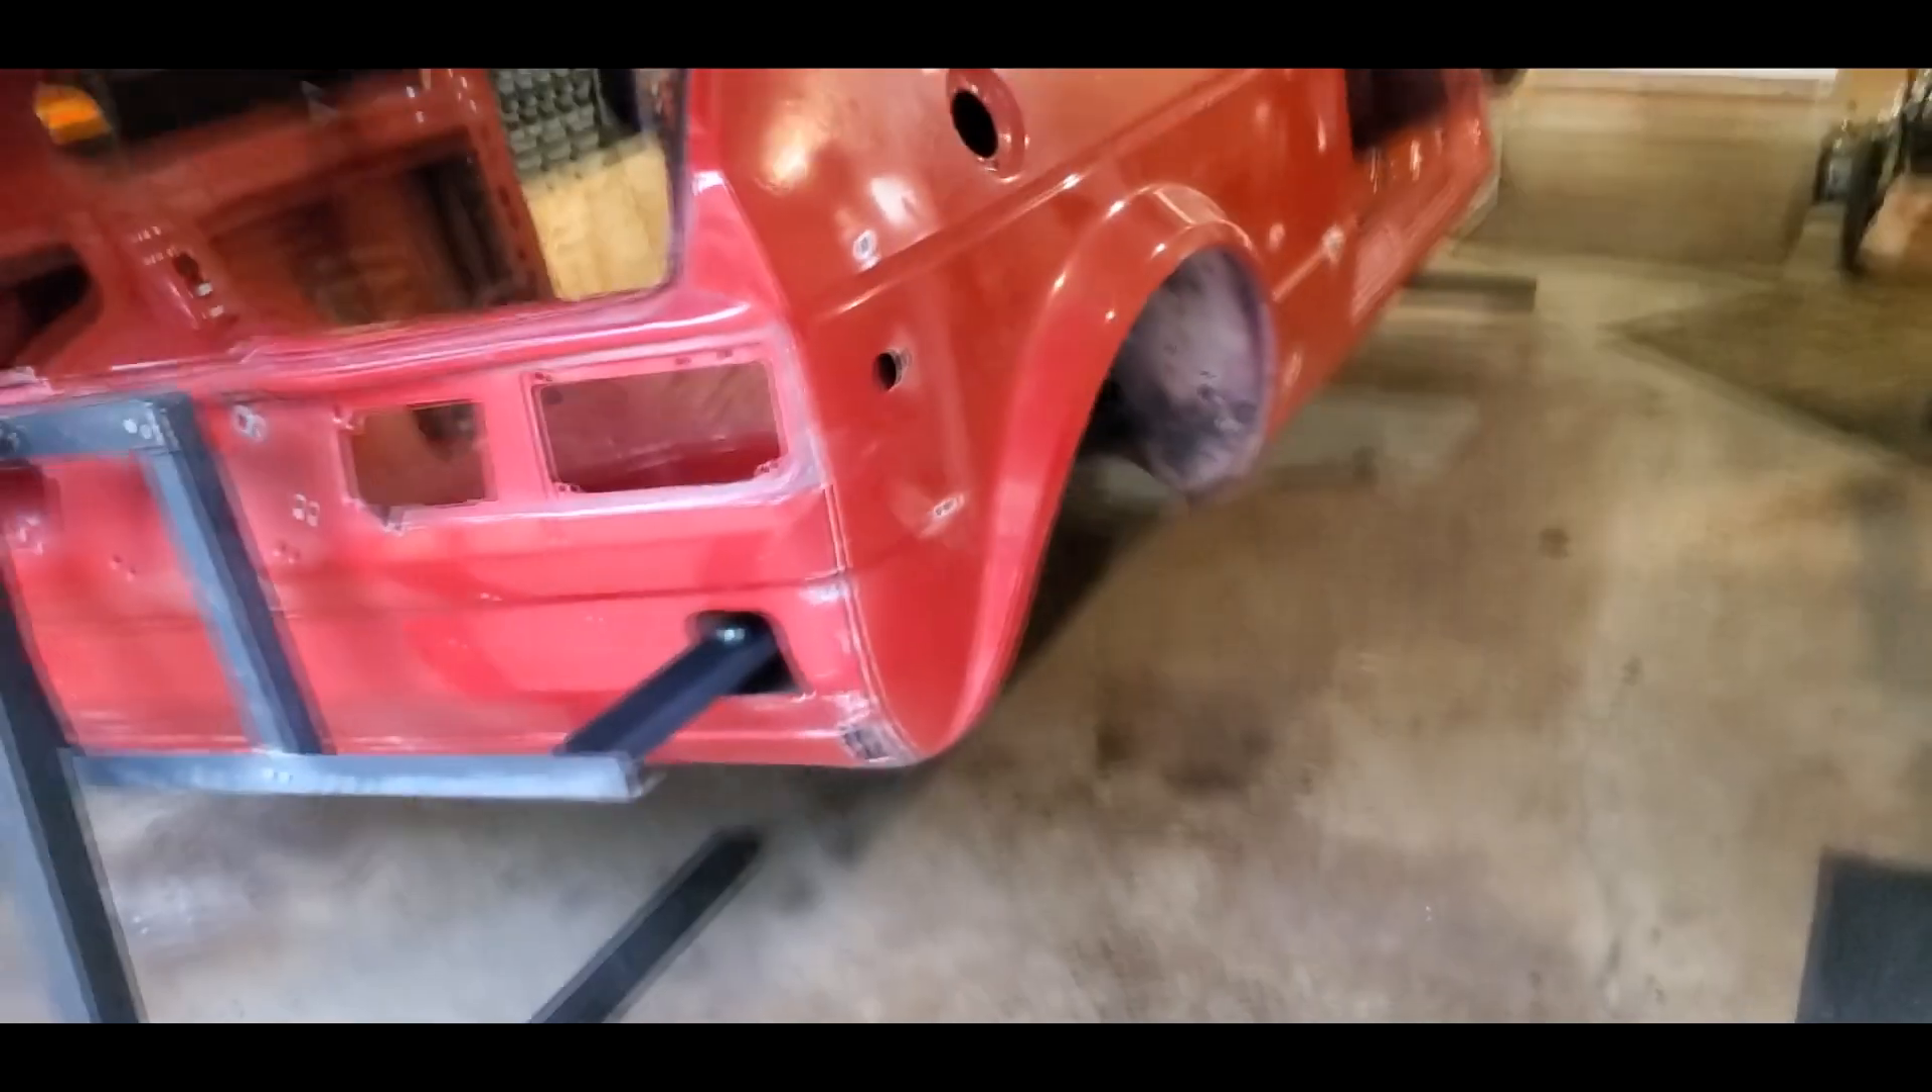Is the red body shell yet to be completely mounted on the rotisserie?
No.